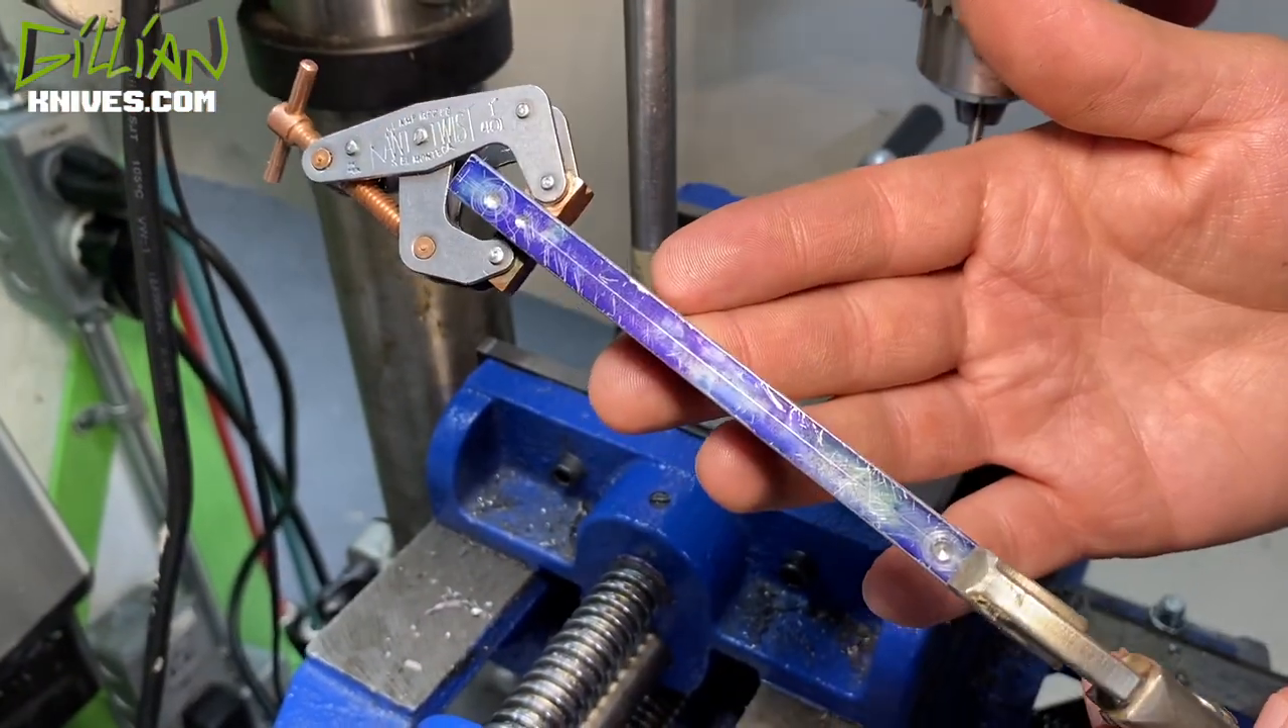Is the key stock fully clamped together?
Yes.